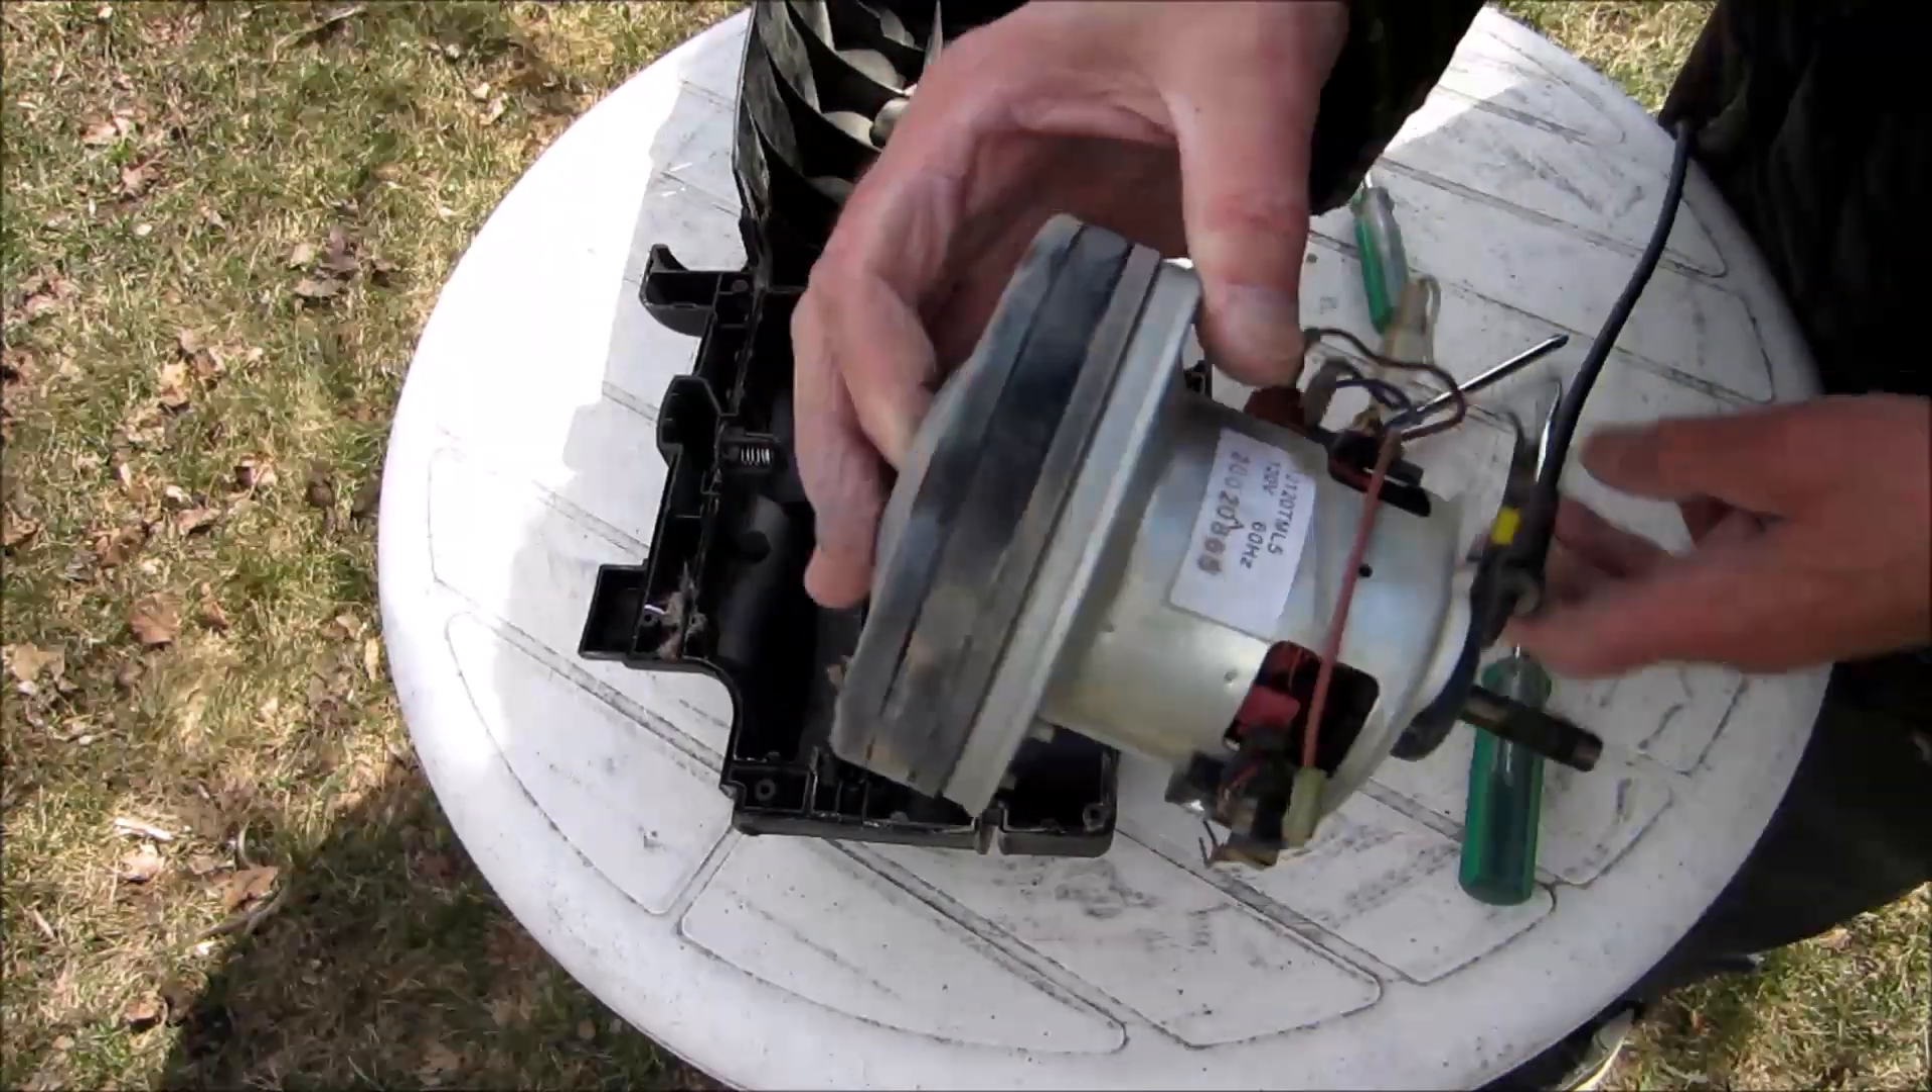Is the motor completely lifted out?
Yes.